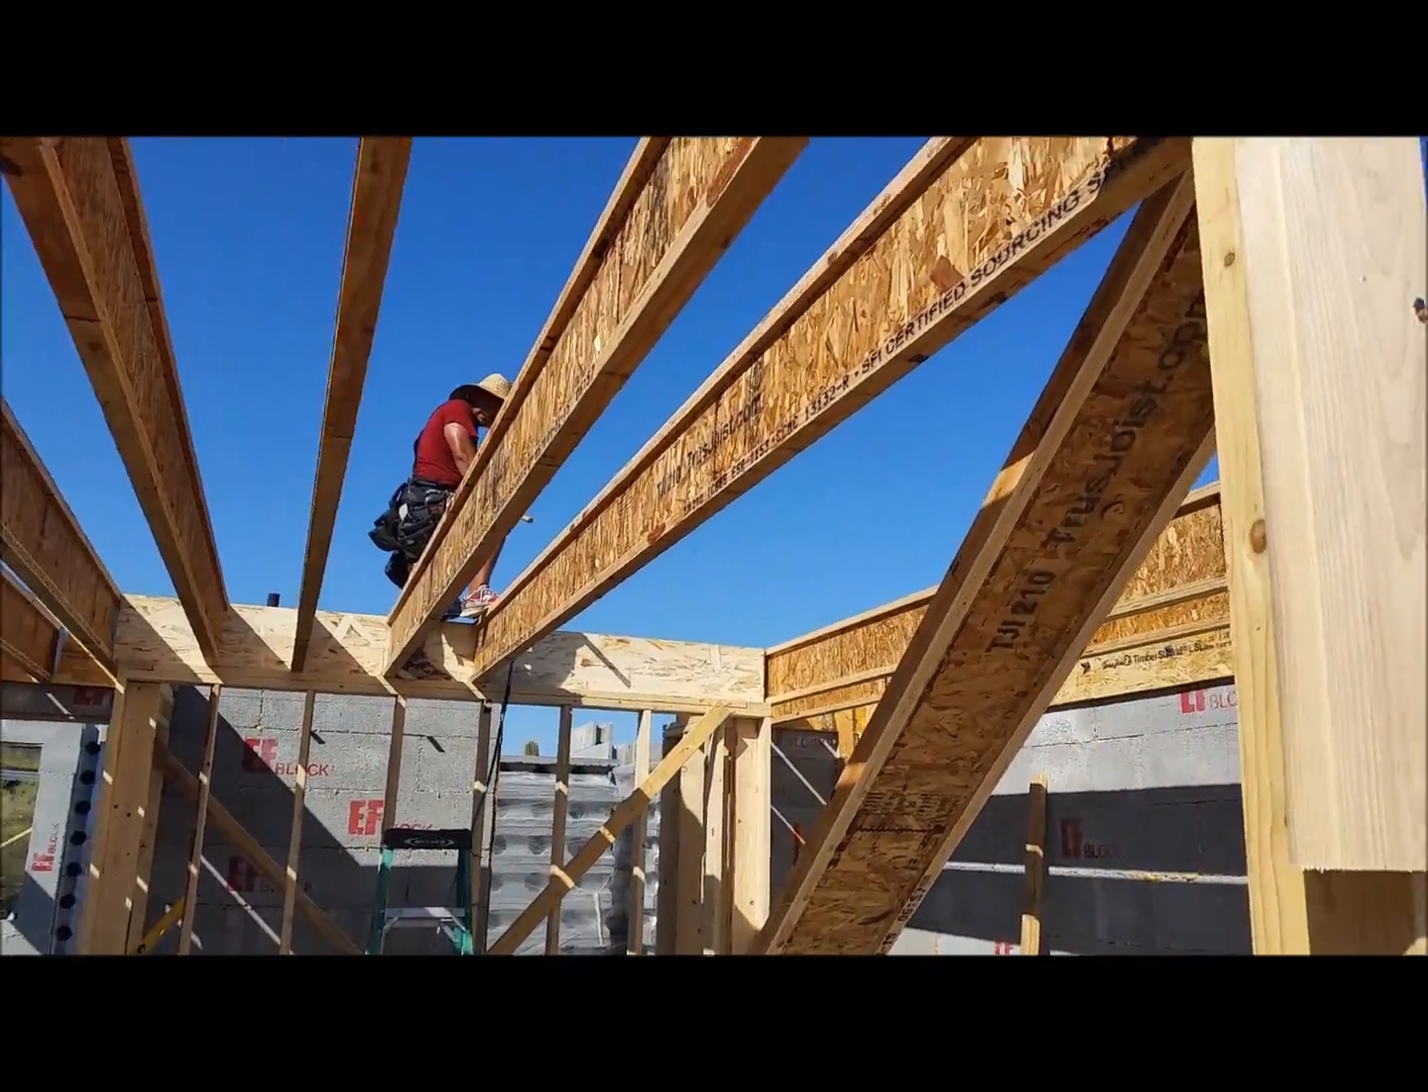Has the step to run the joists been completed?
No.